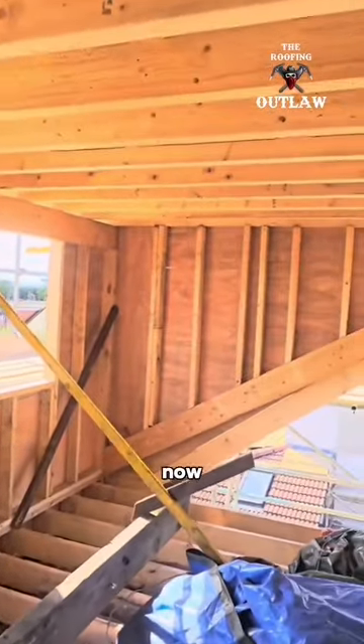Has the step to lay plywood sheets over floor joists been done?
No.